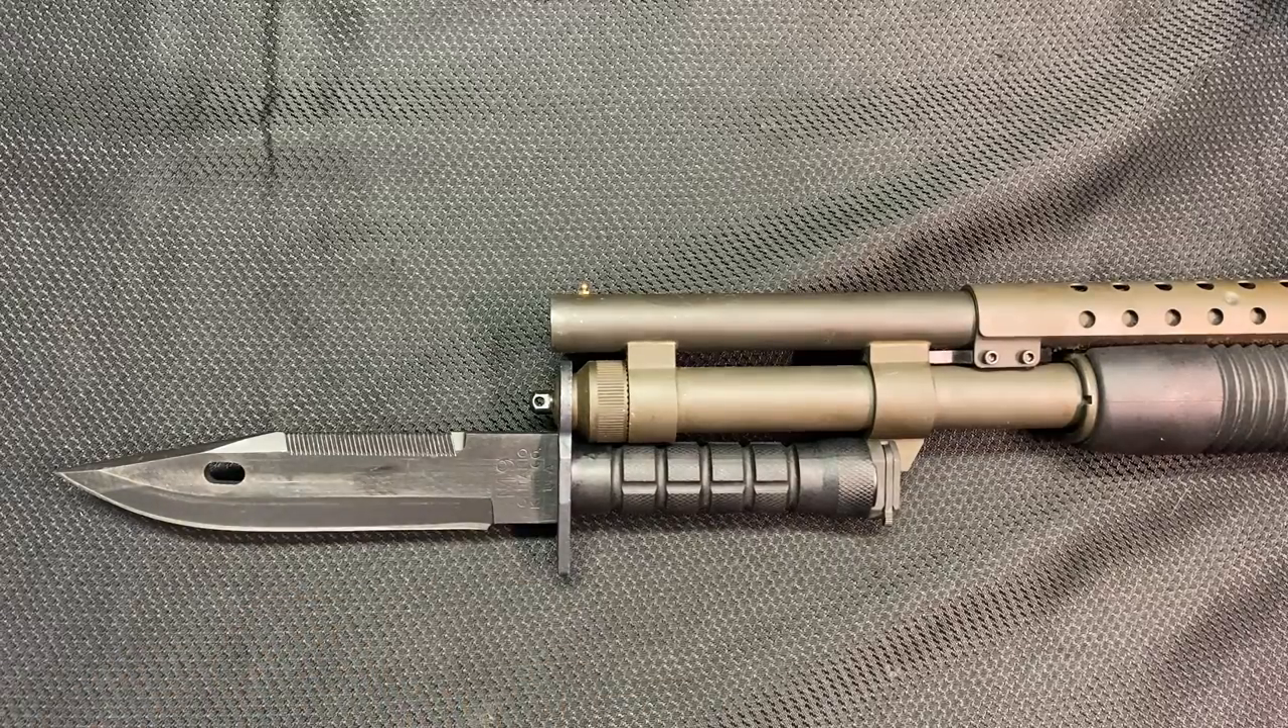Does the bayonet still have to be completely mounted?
No.